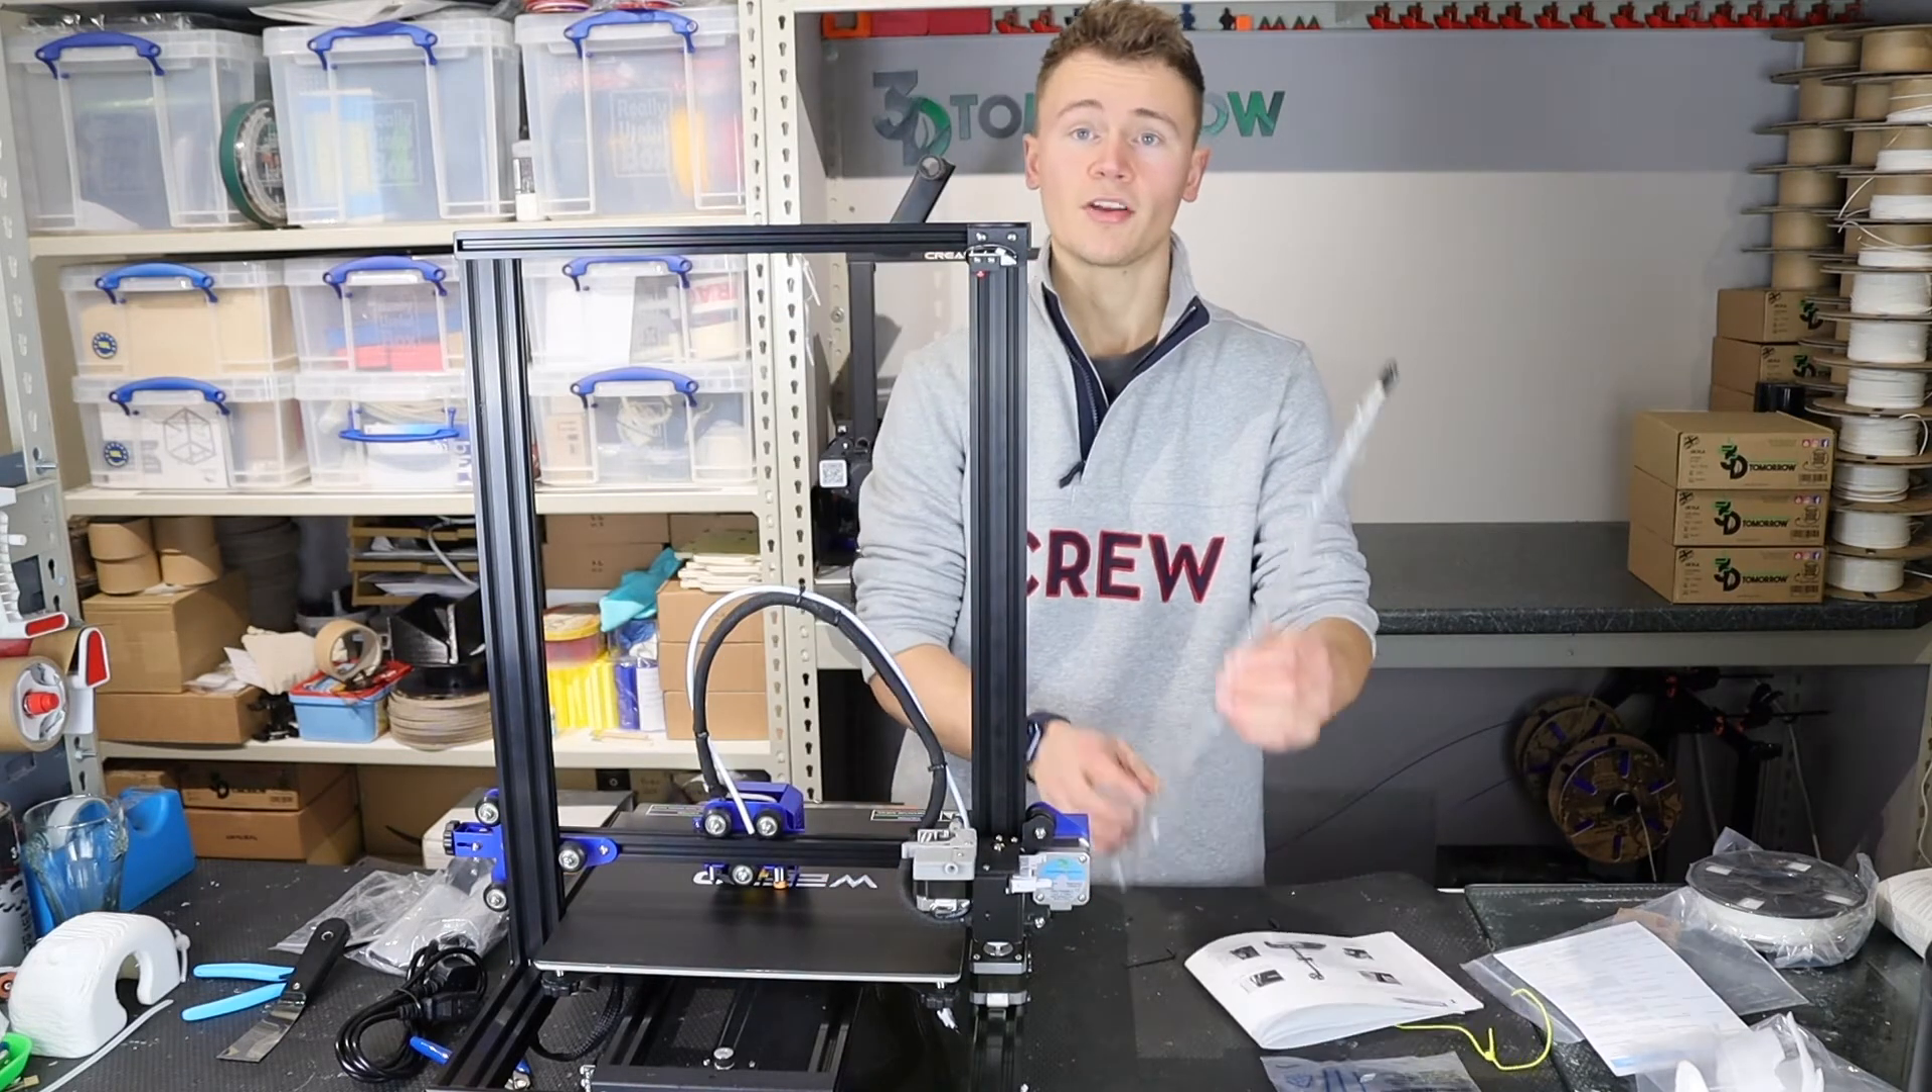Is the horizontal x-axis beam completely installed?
Yes.